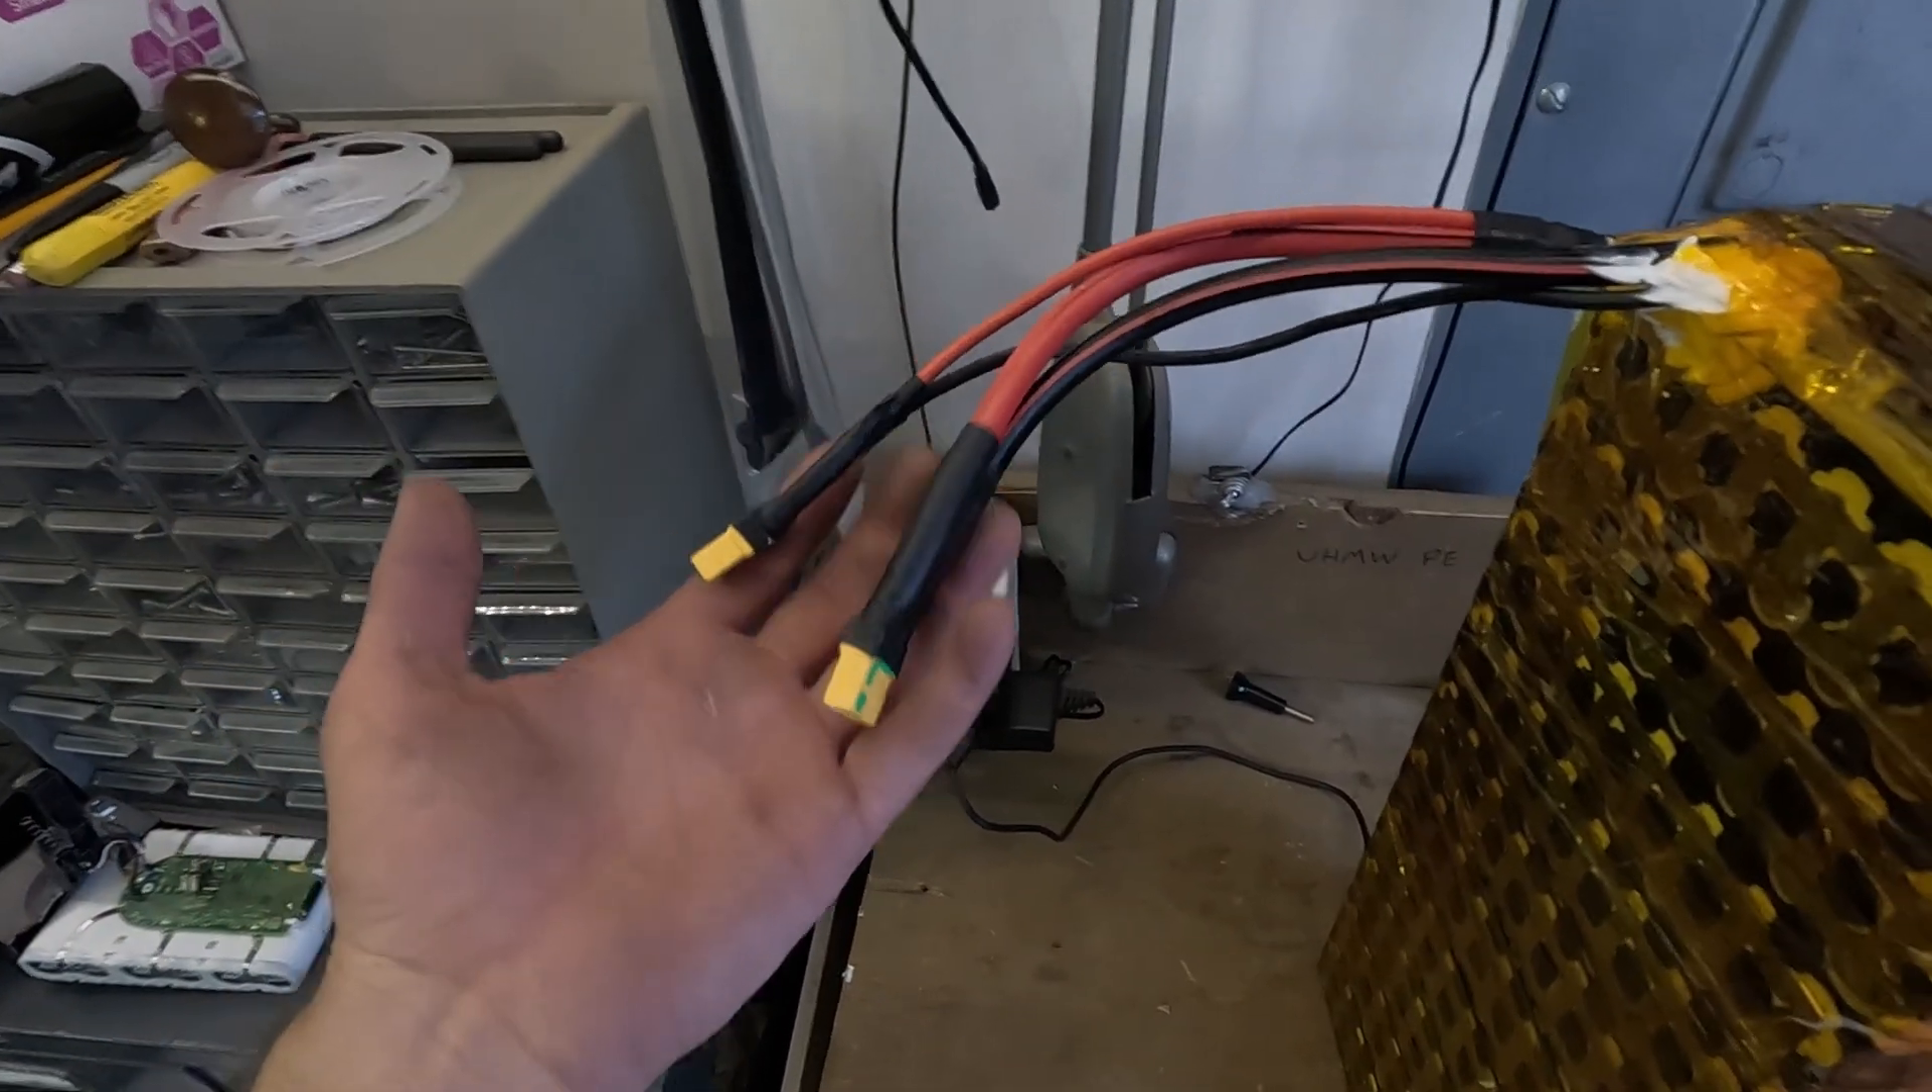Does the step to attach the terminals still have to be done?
No.